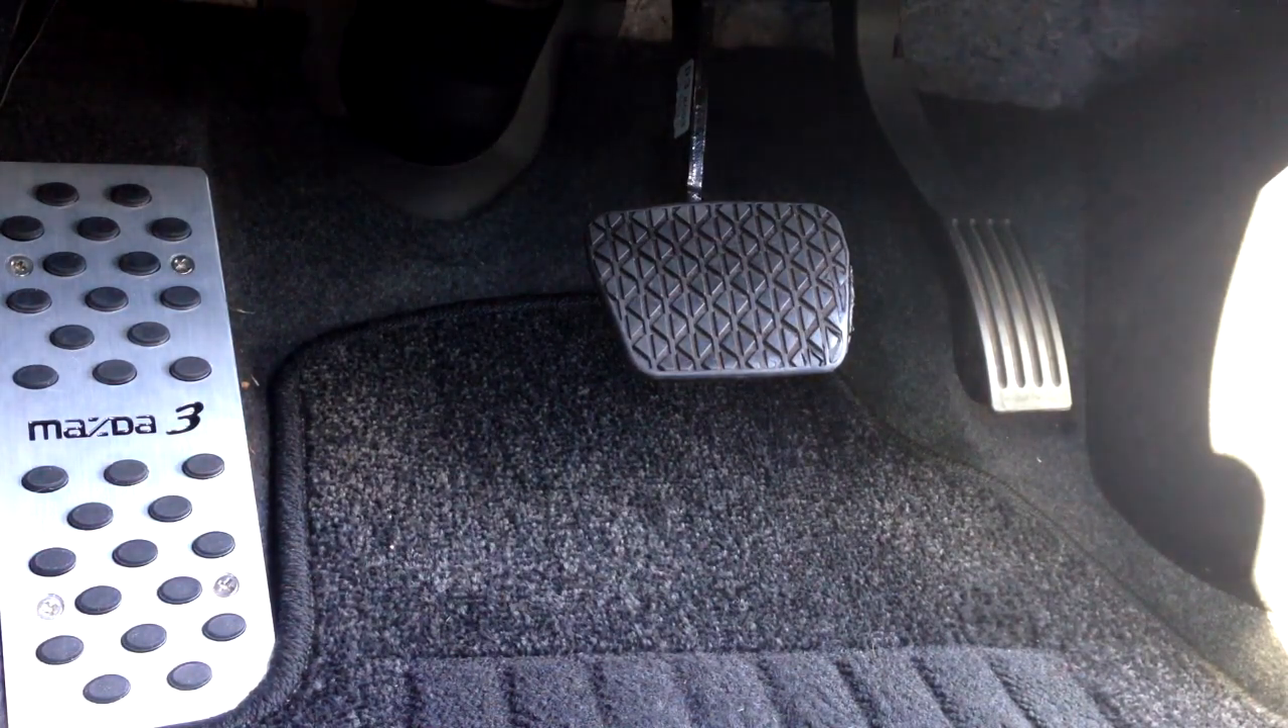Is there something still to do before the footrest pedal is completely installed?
No.